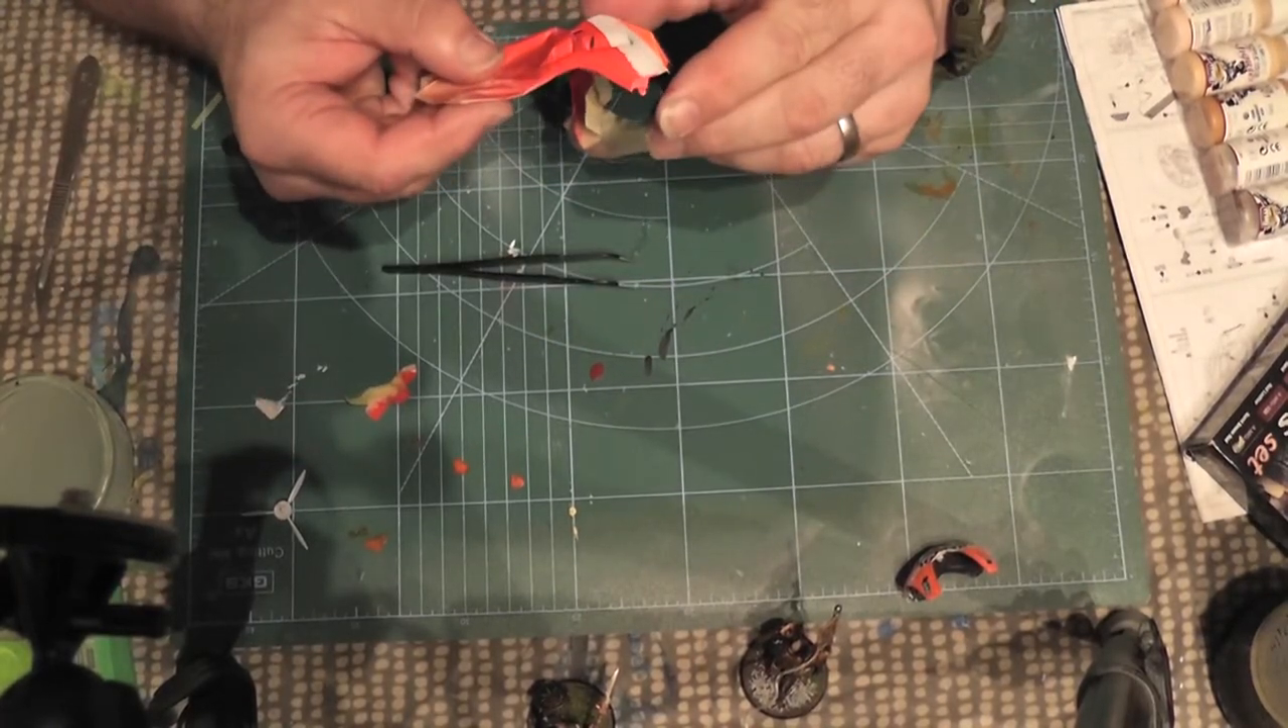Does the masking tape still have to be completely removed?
Yes.